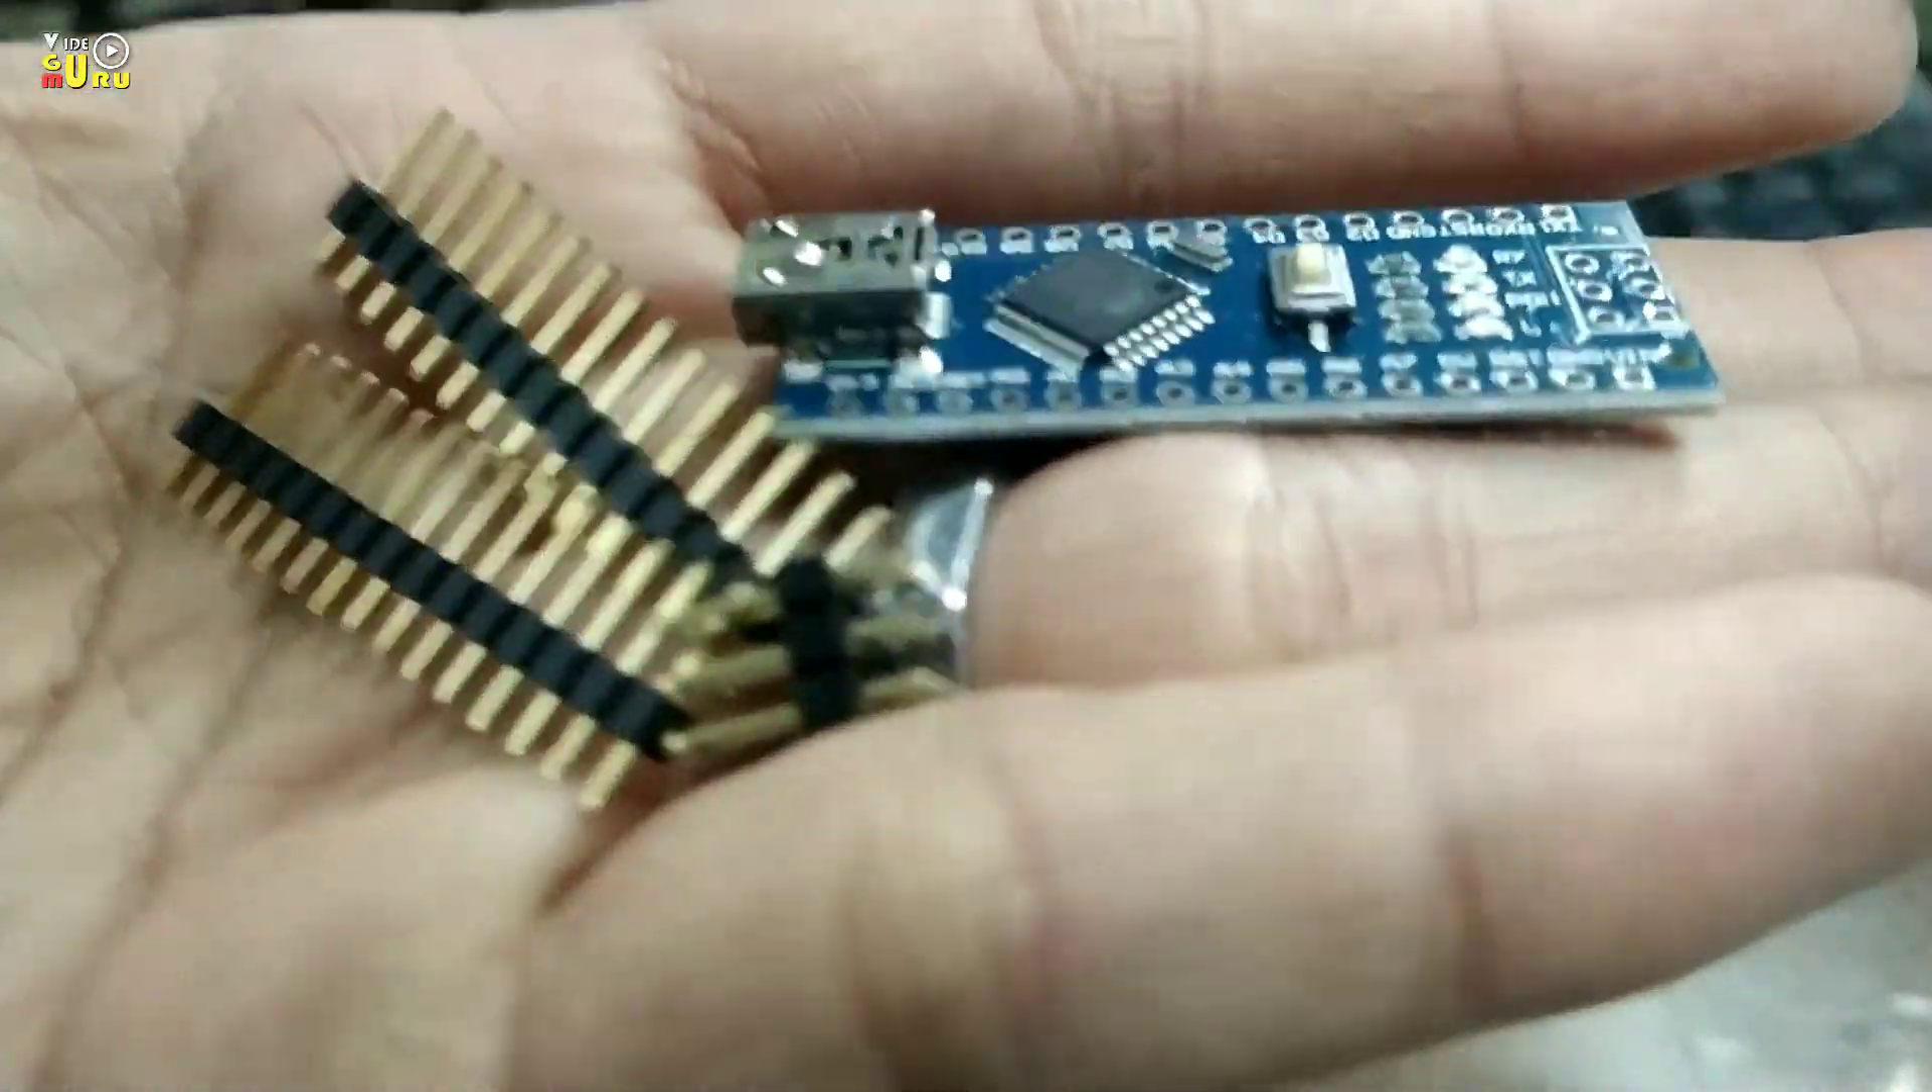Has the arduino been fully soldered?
No.